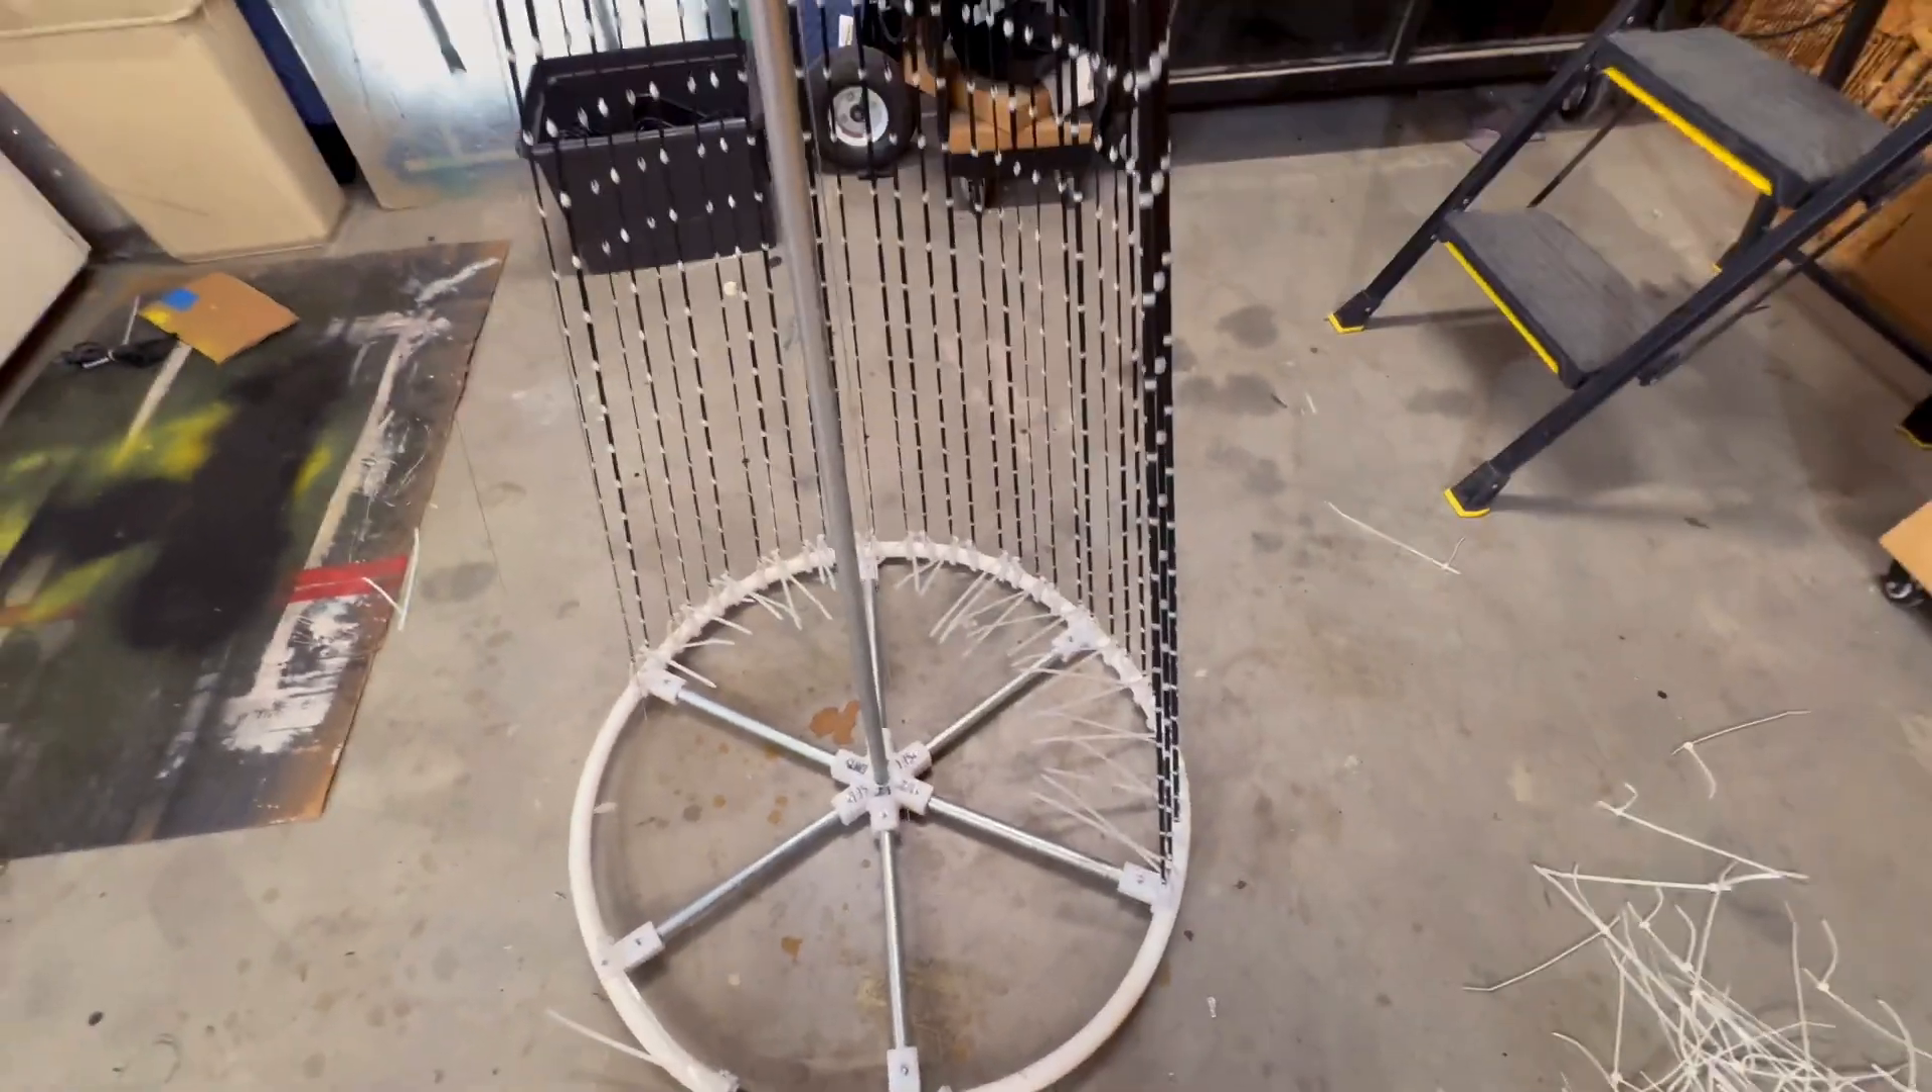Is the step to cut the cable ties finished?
No.